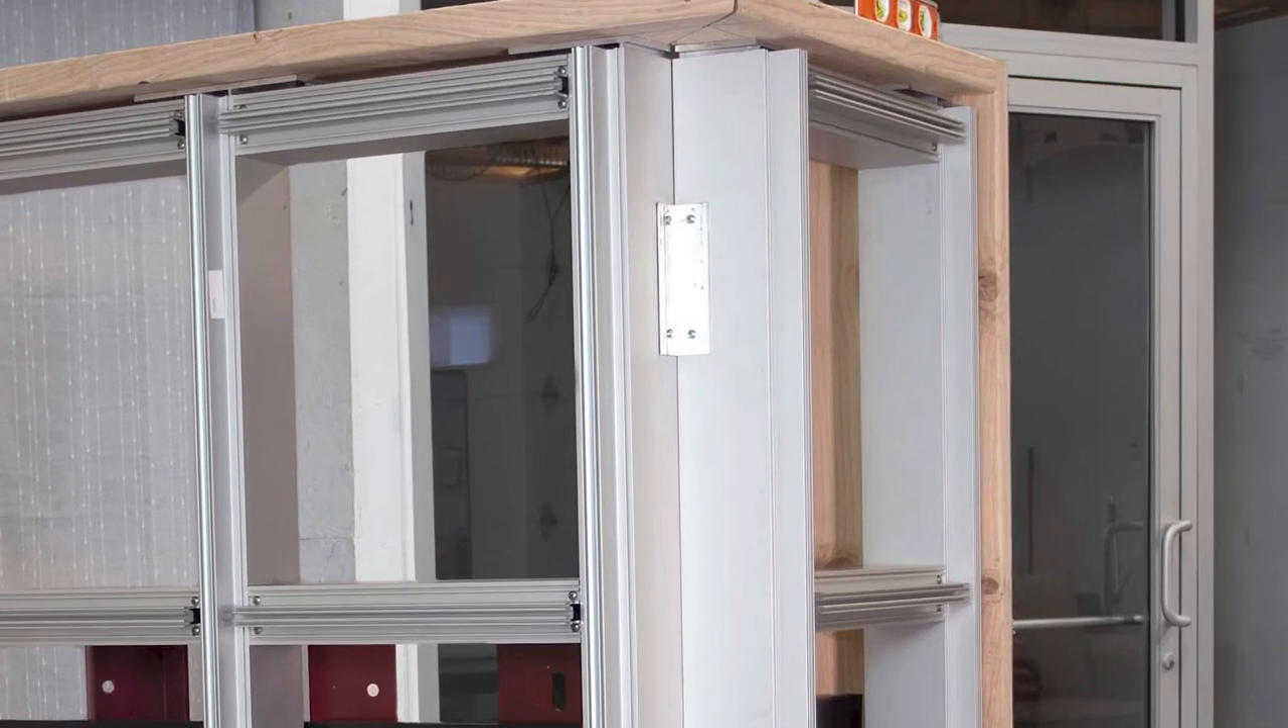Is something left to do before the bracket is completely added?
No.